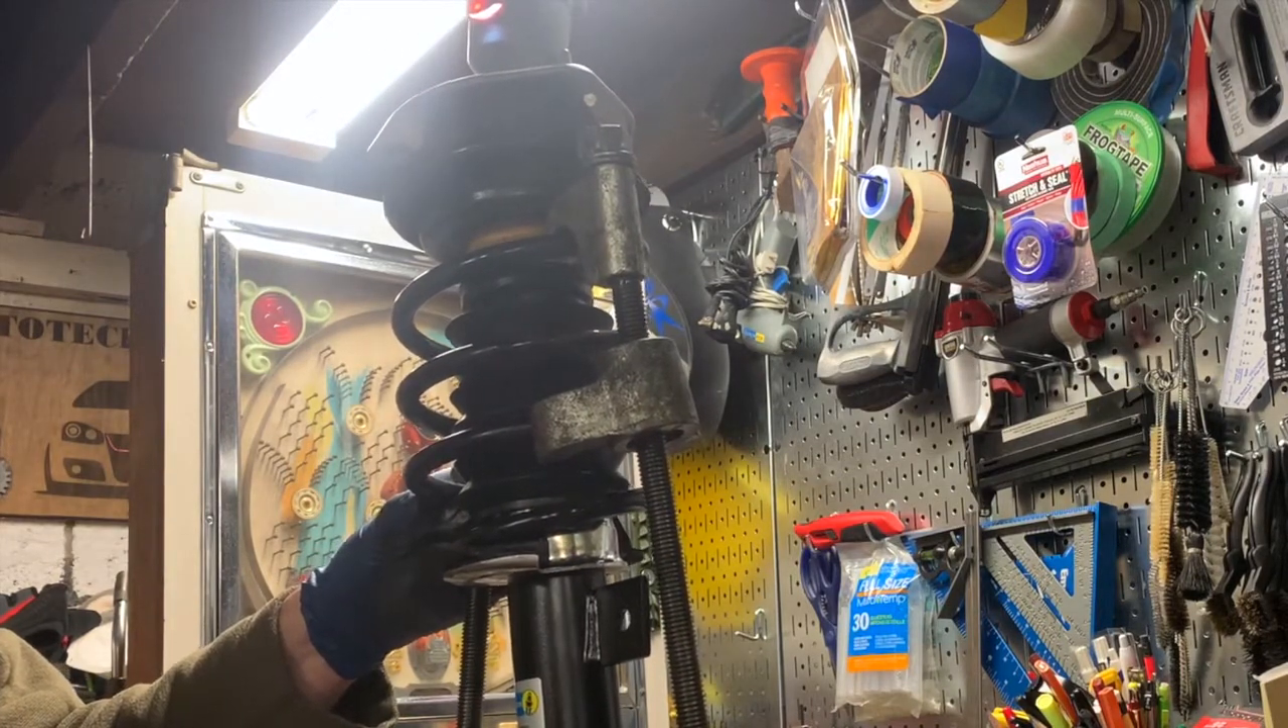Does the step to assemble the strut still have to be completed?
Yes.